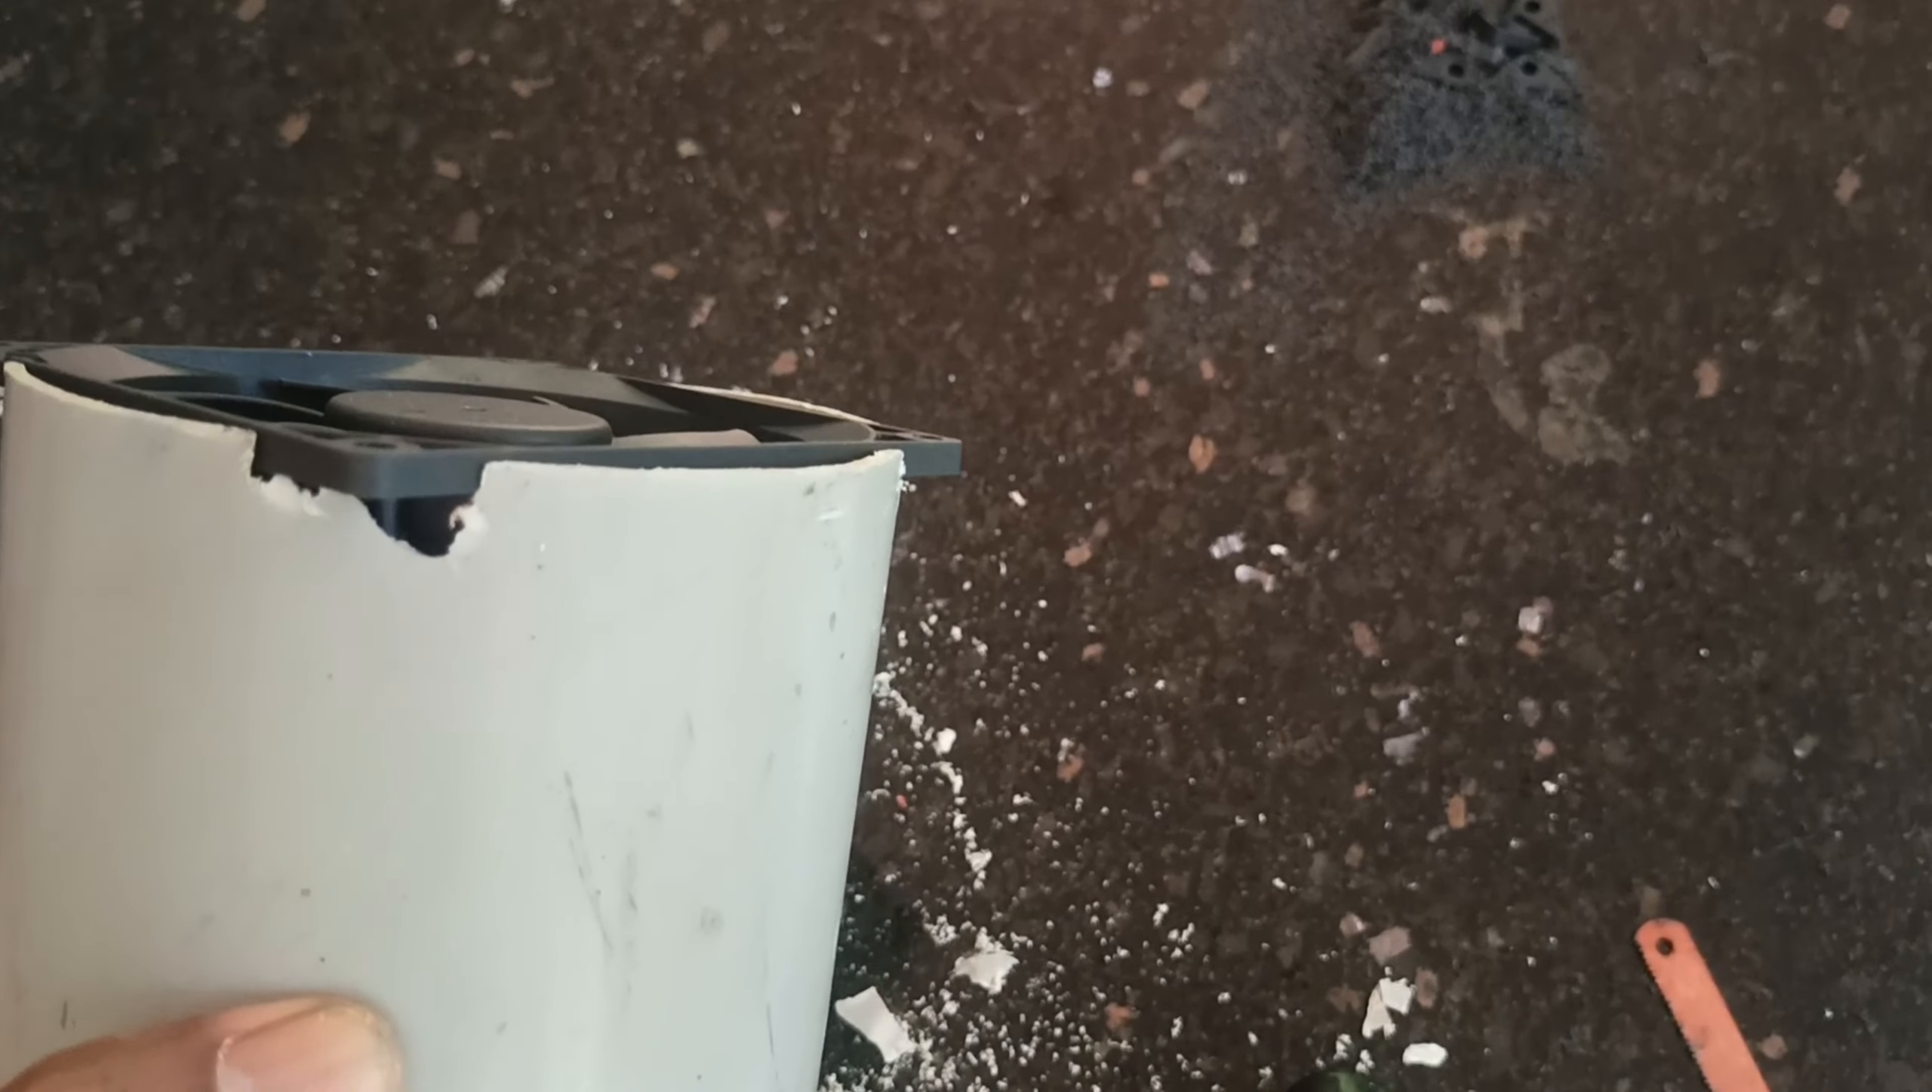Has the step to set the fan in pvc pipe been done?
Yes.